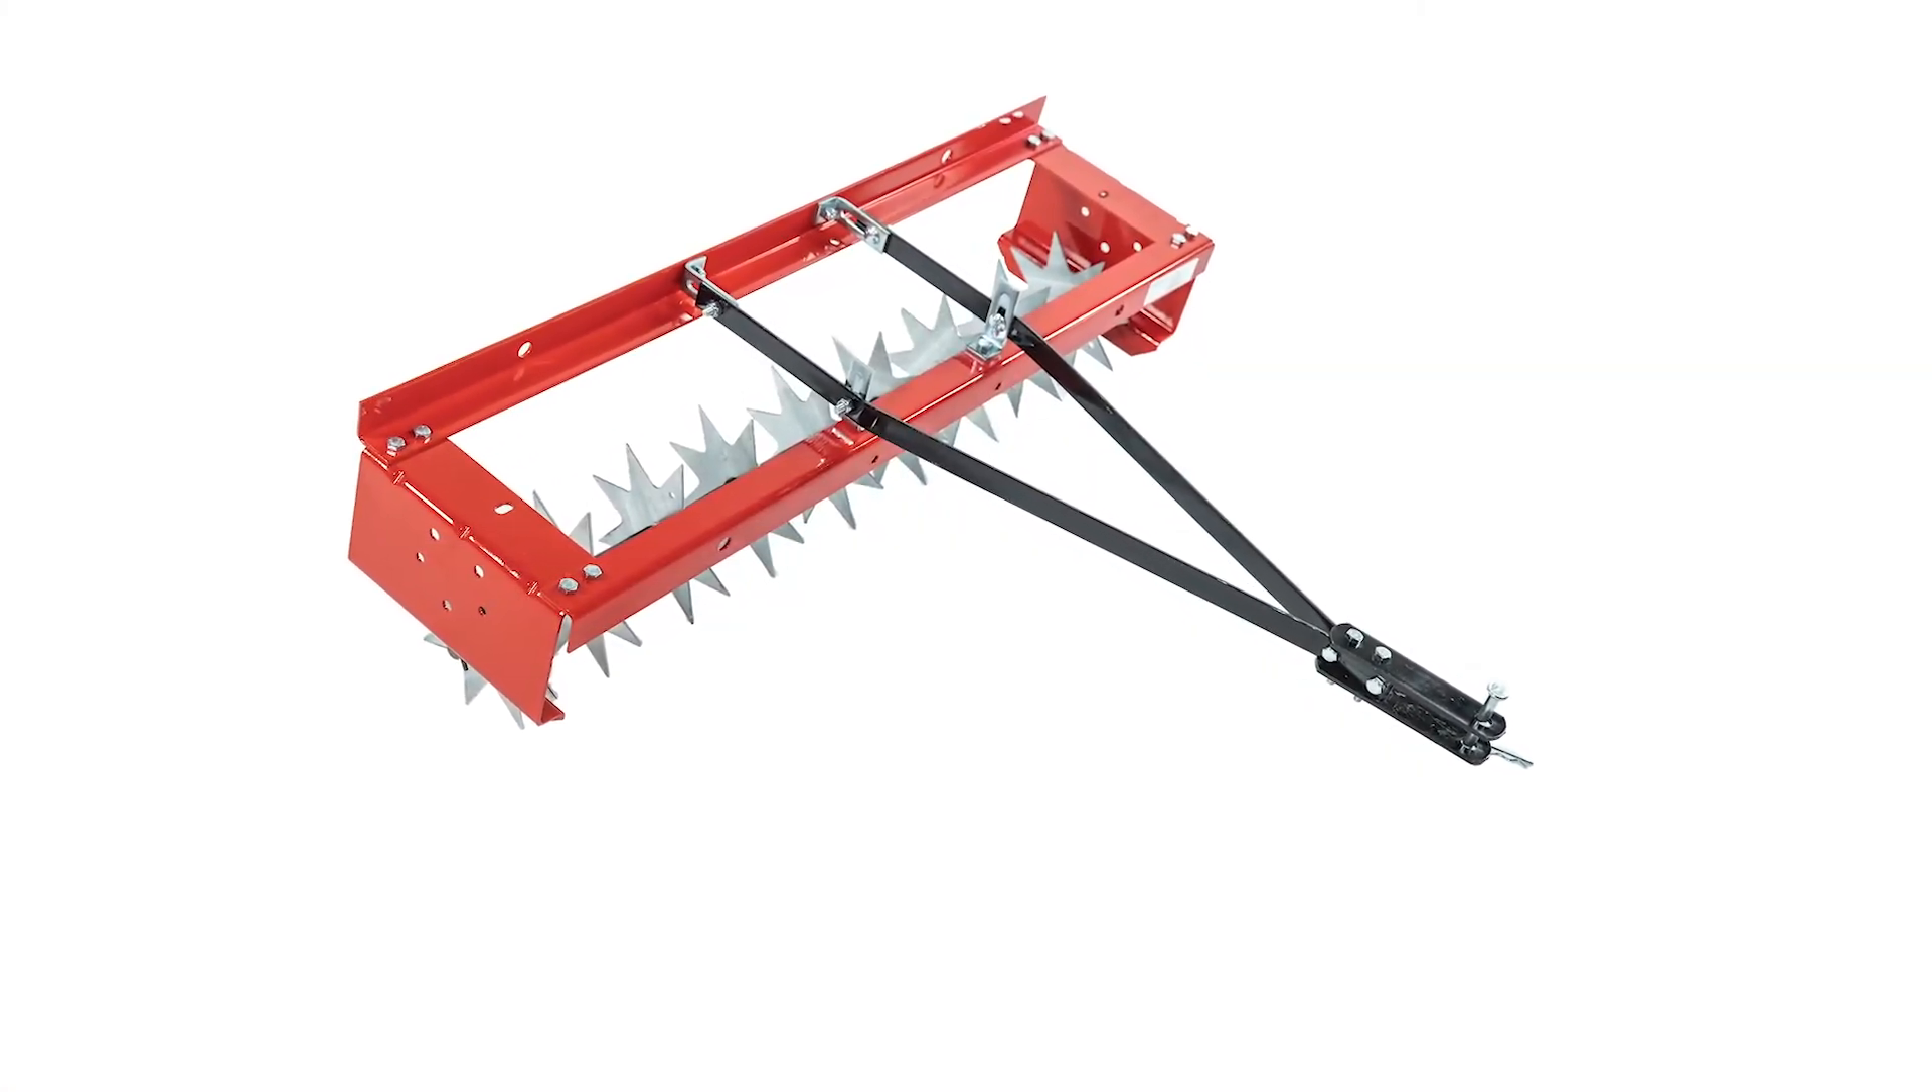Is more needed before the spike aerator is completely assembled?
No.